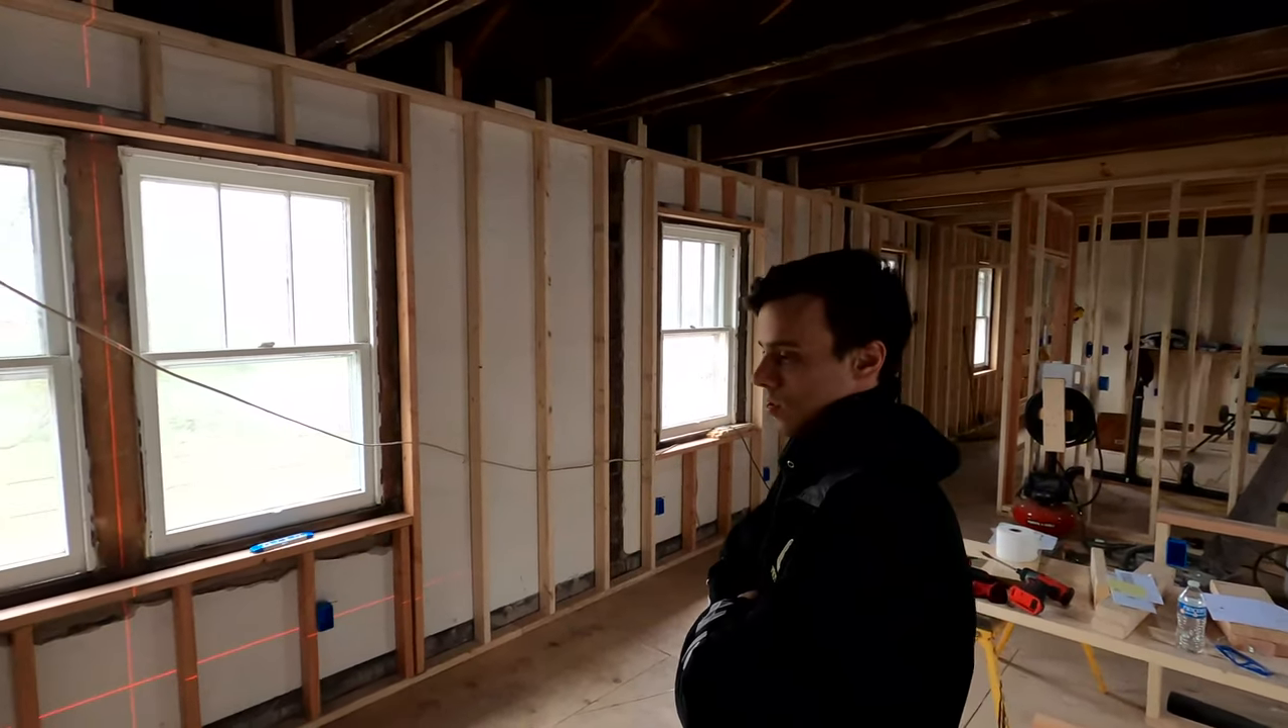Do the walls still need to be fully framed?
No.